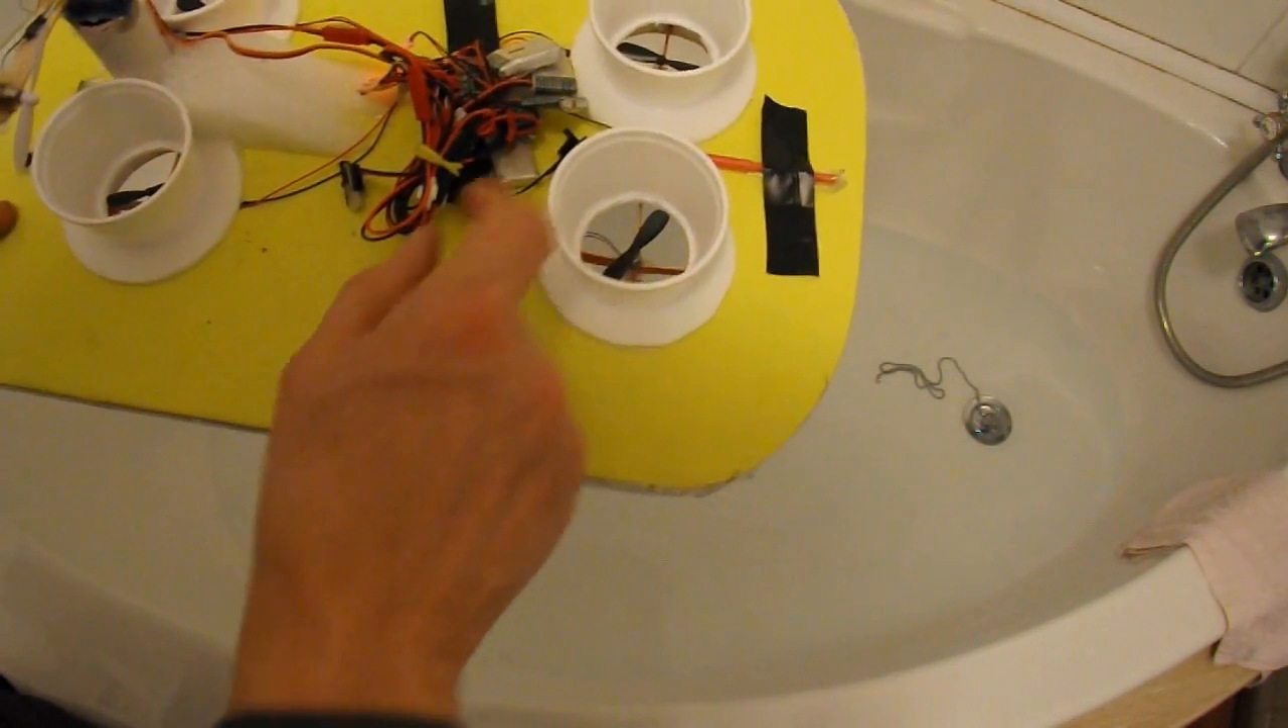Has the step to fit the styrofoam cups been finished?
Yes.